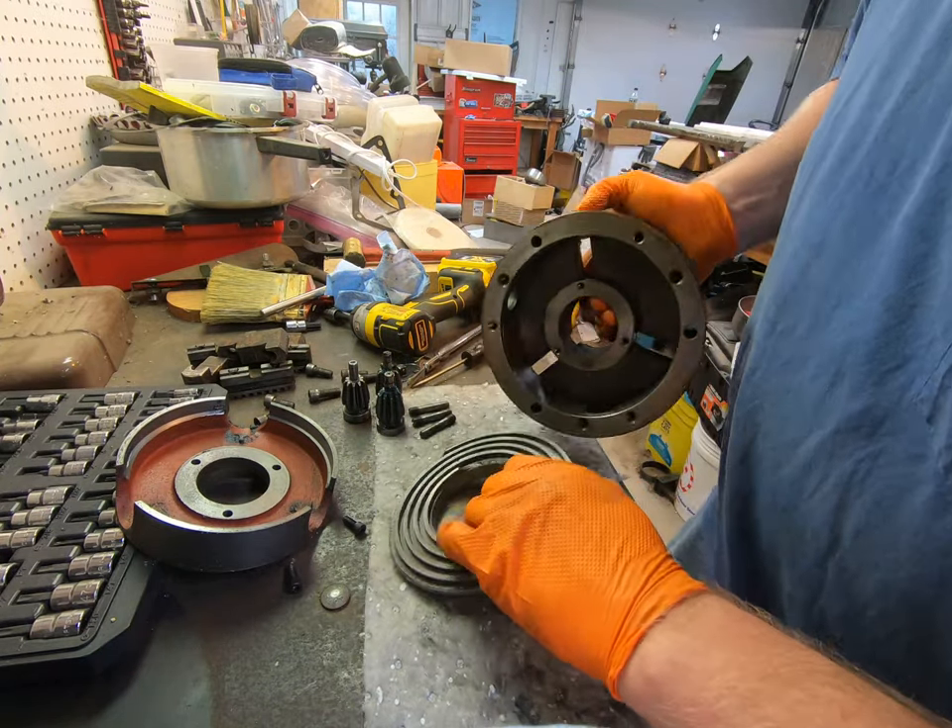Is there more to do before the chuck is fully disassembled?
No.